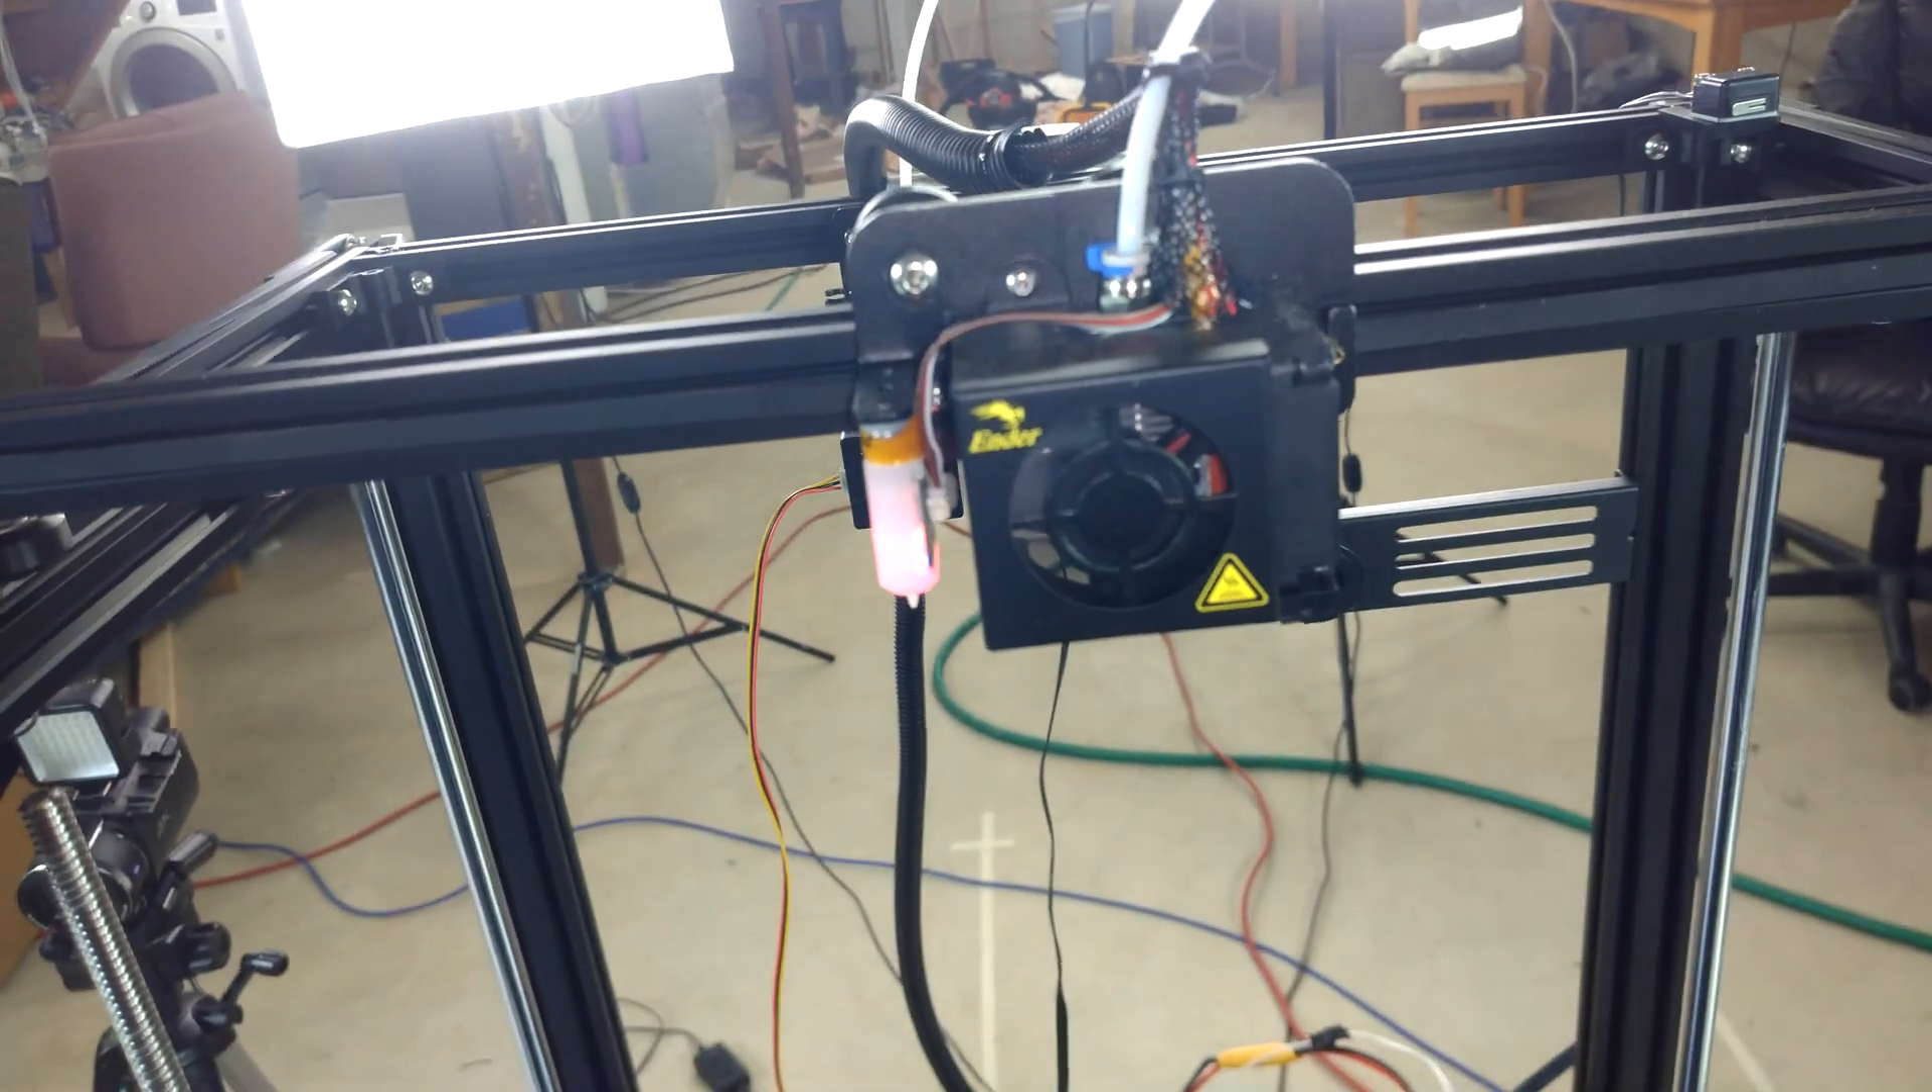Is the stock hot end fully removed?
No.